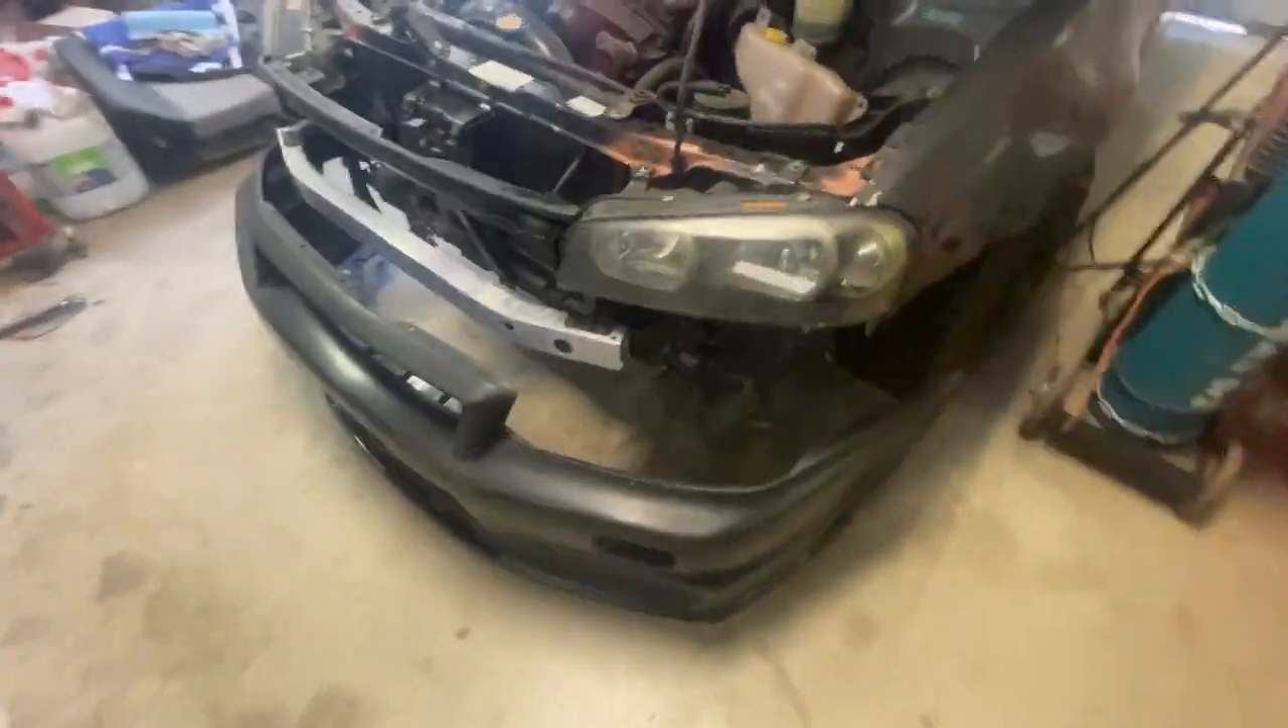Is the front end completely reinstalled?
No.